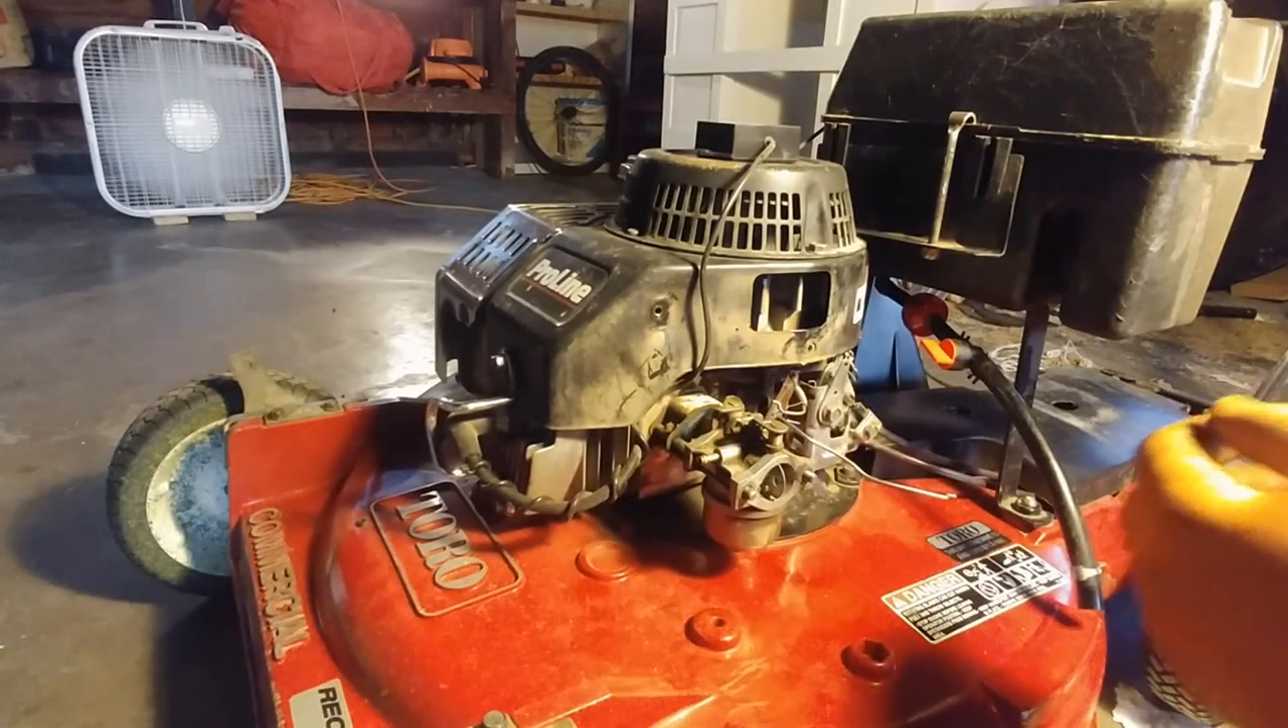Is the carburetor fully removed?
No.